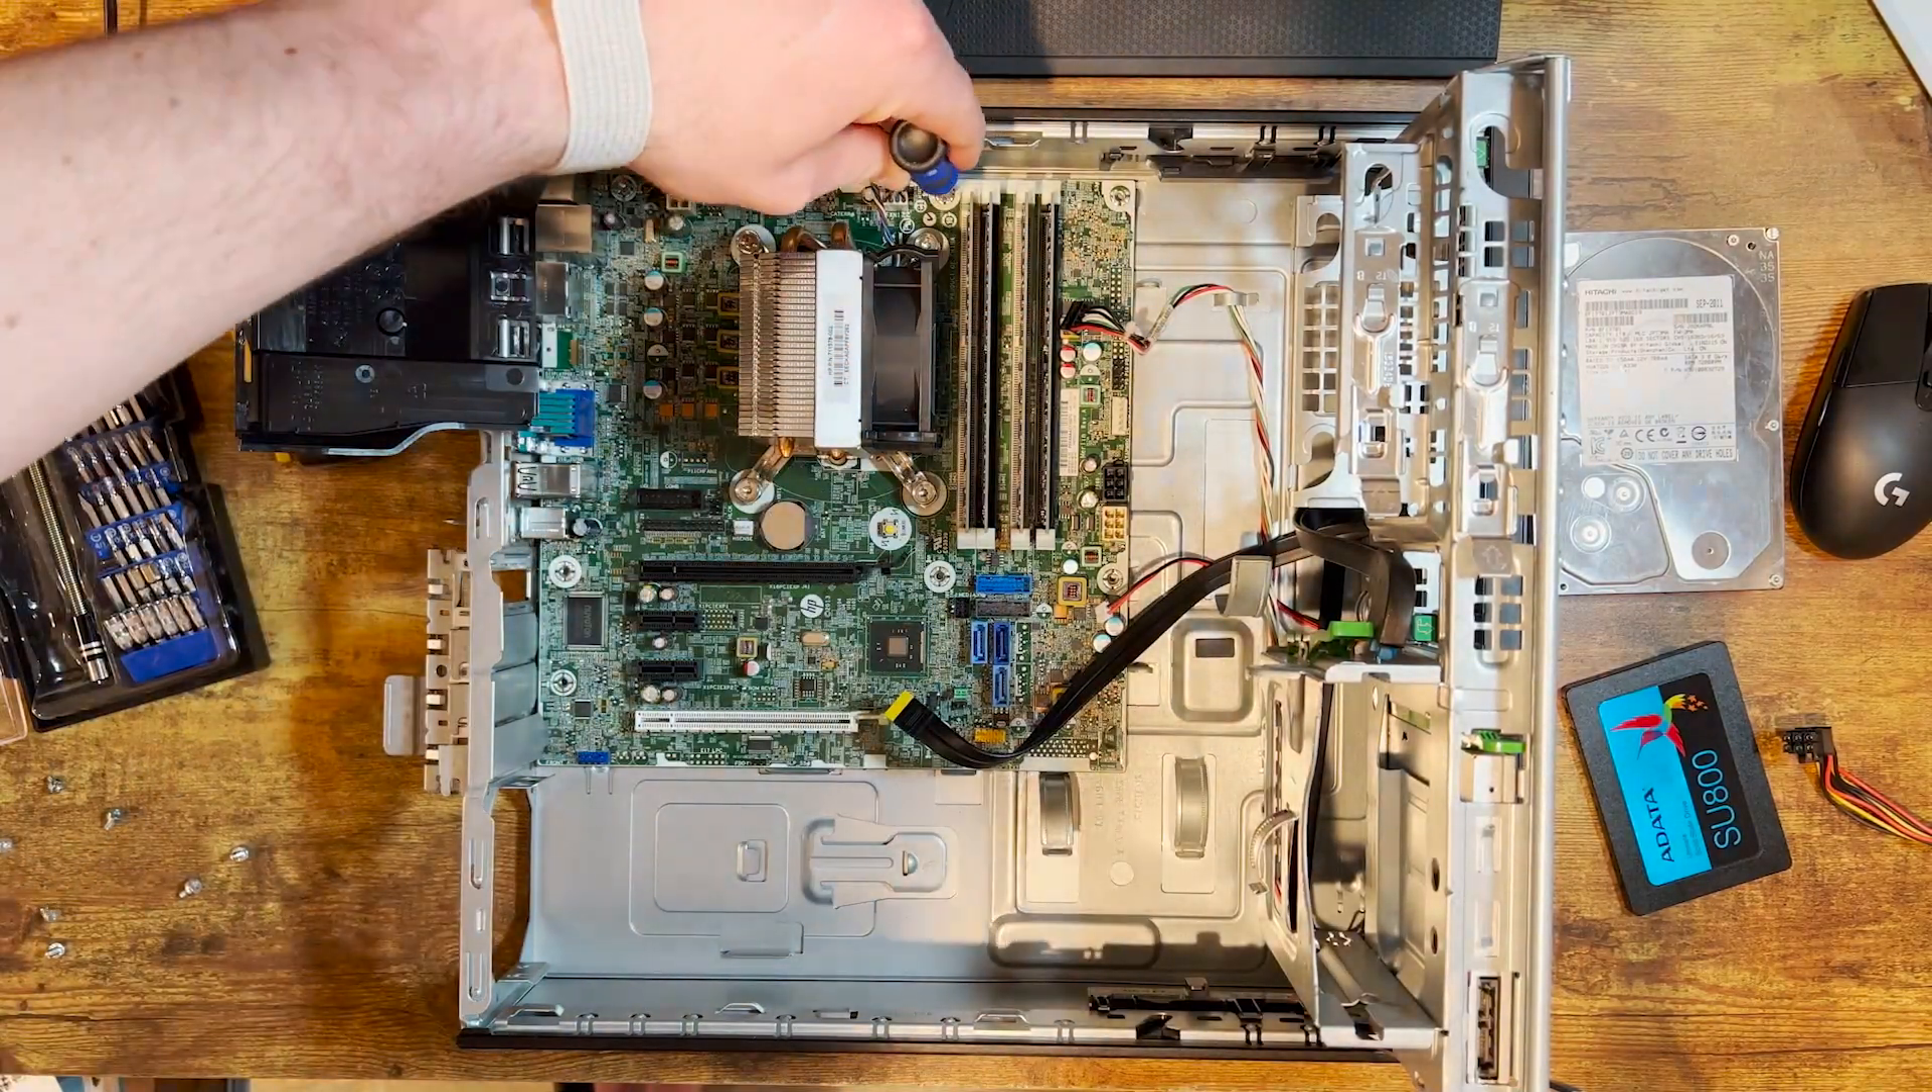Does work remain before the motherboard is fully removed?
Yes.